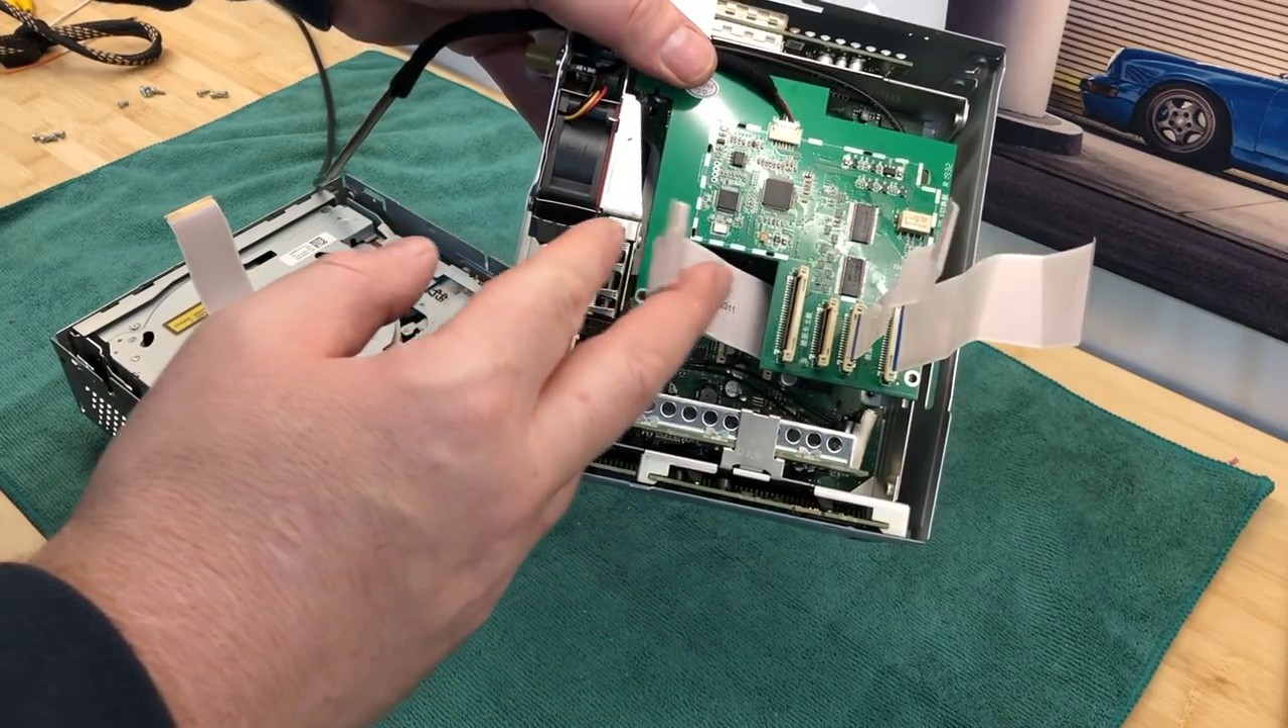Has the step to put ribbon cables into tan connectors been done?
No.